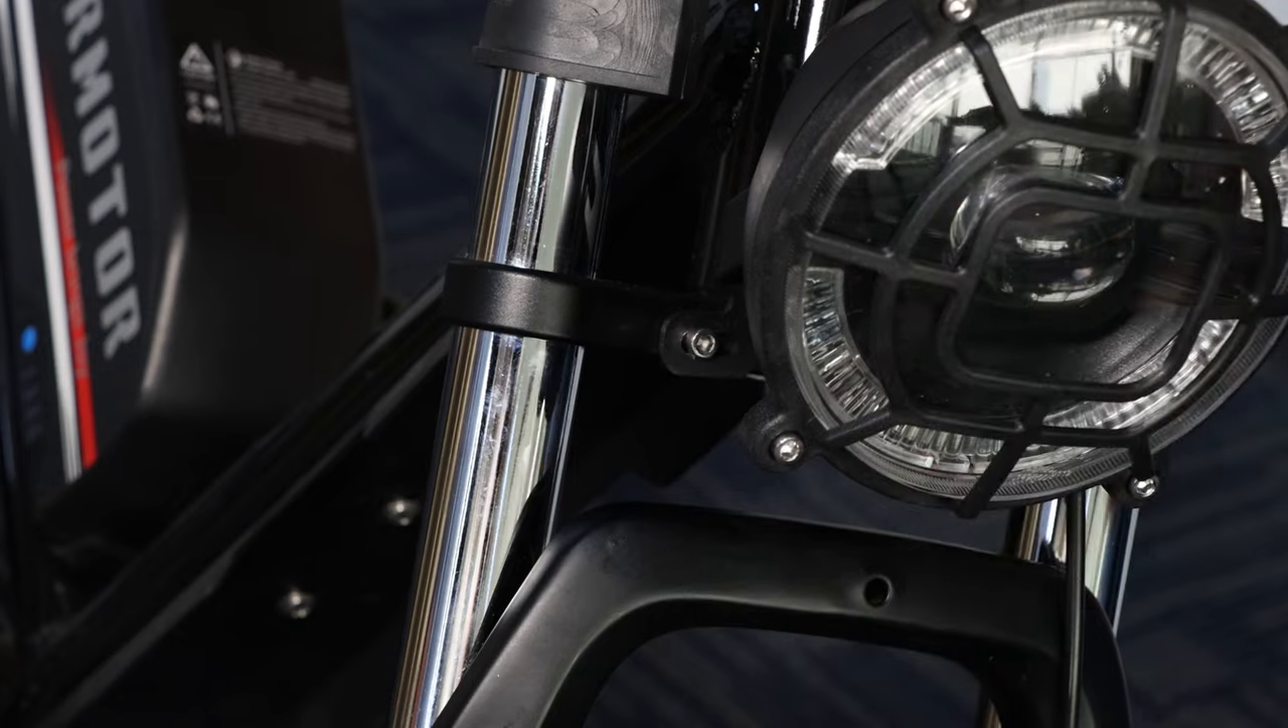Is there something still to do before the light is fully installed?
No.